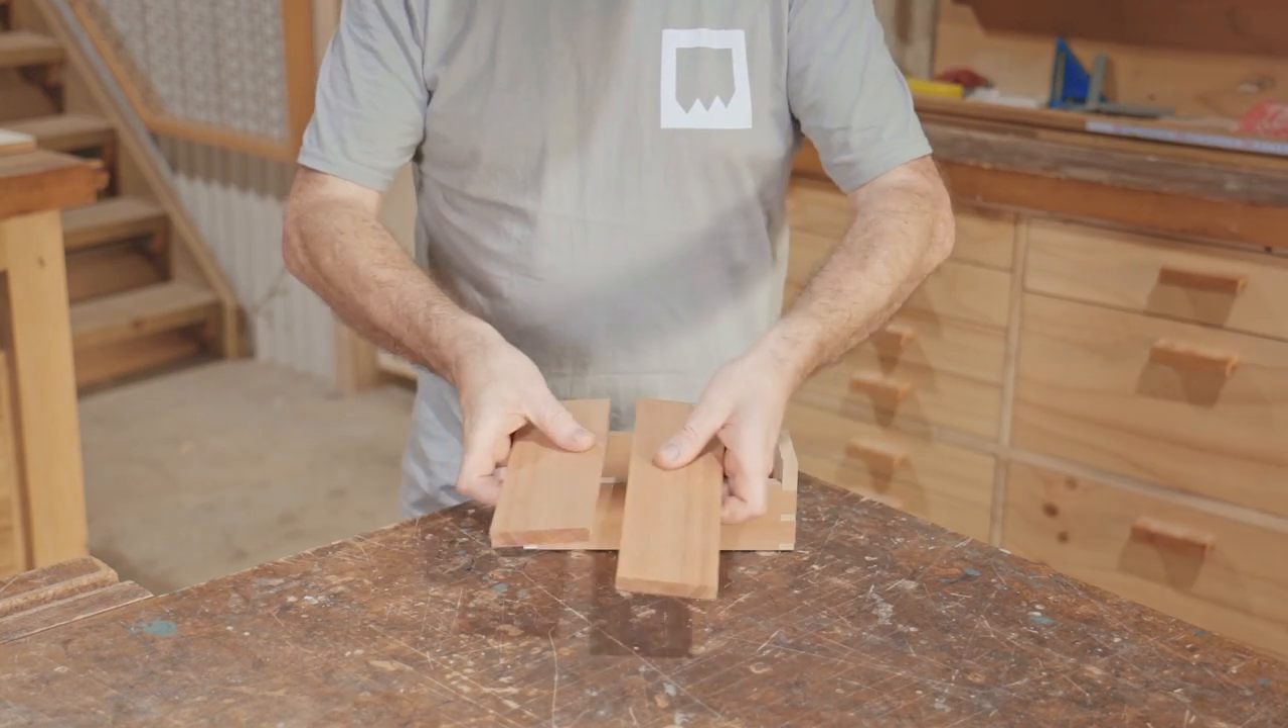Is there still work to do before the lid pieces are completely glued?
Yes.